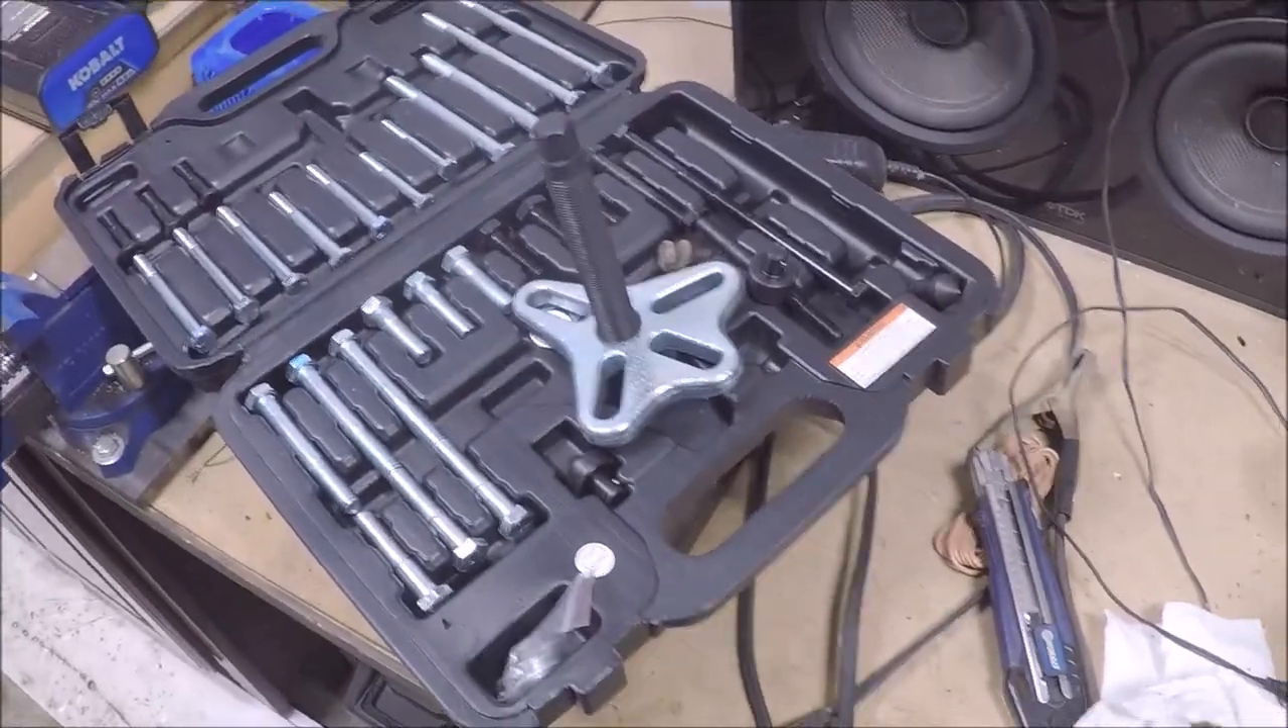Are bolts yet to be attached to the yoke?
Yes.